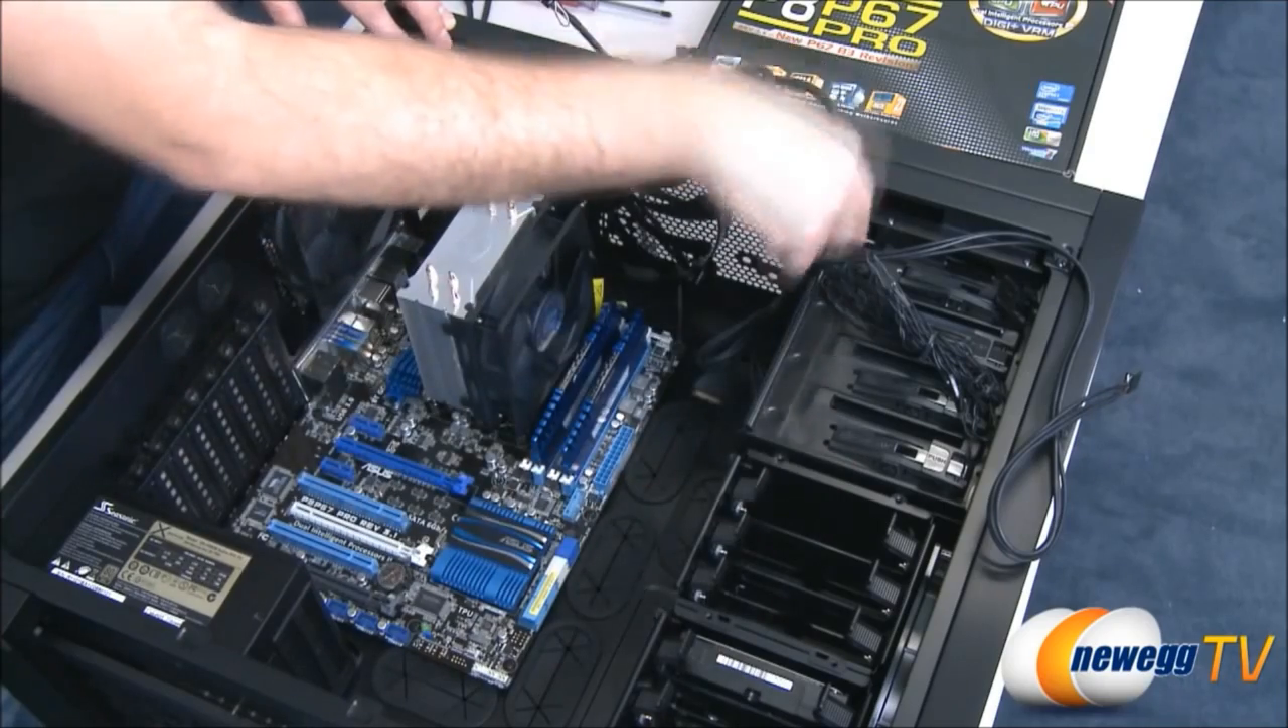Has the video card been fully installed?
No.